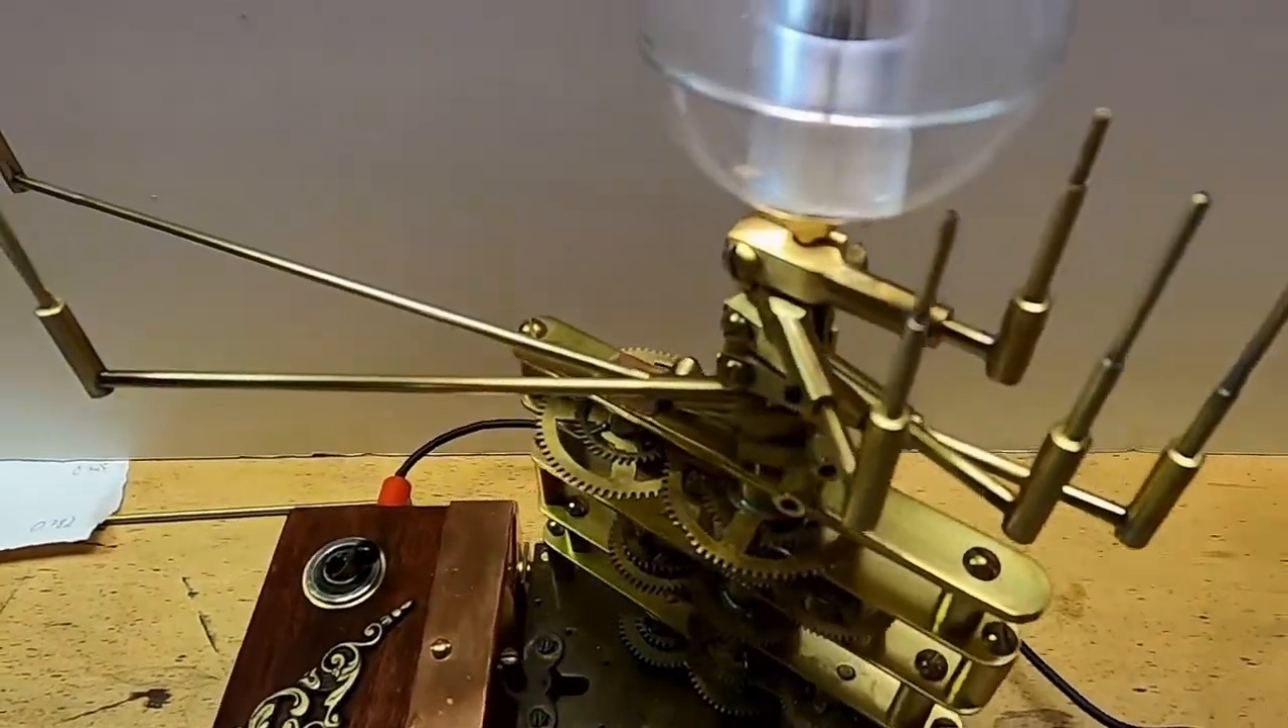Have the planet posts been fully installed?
Yes.